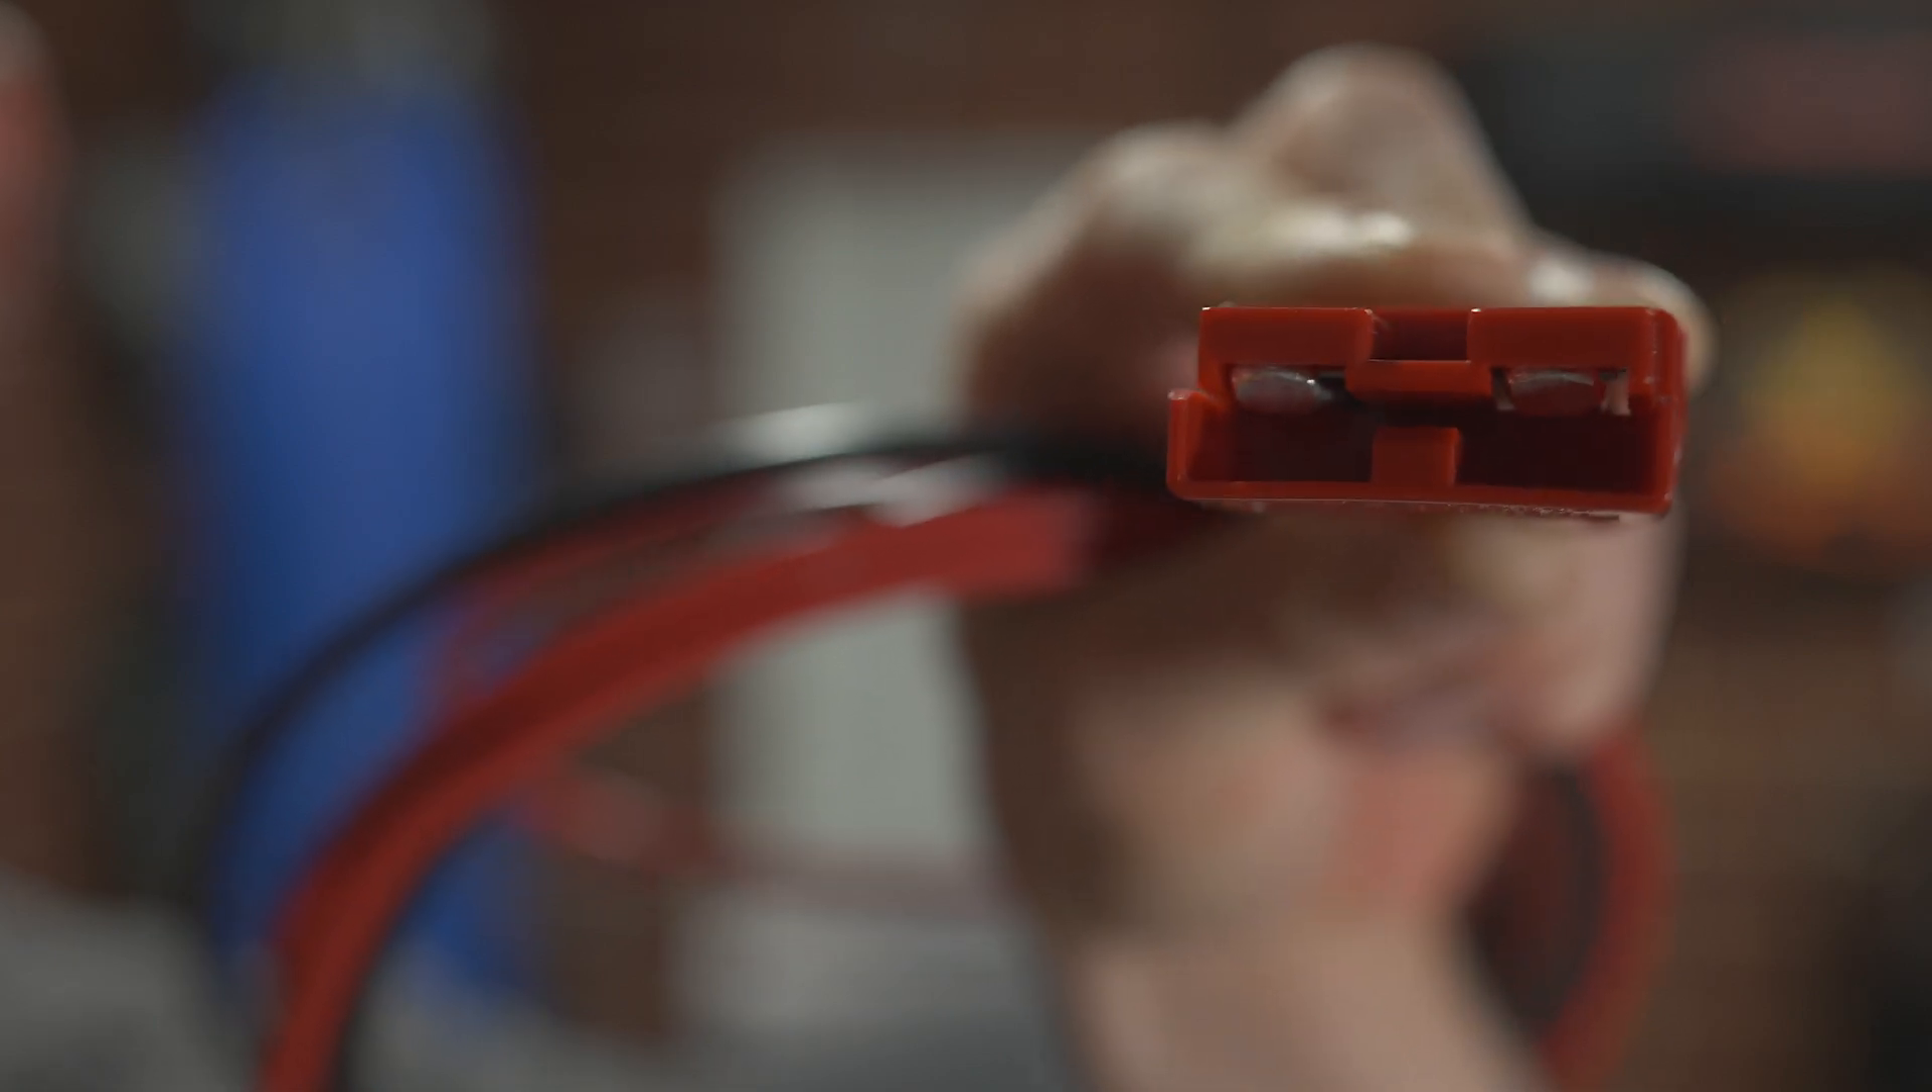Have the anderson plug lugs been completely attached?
Yes.